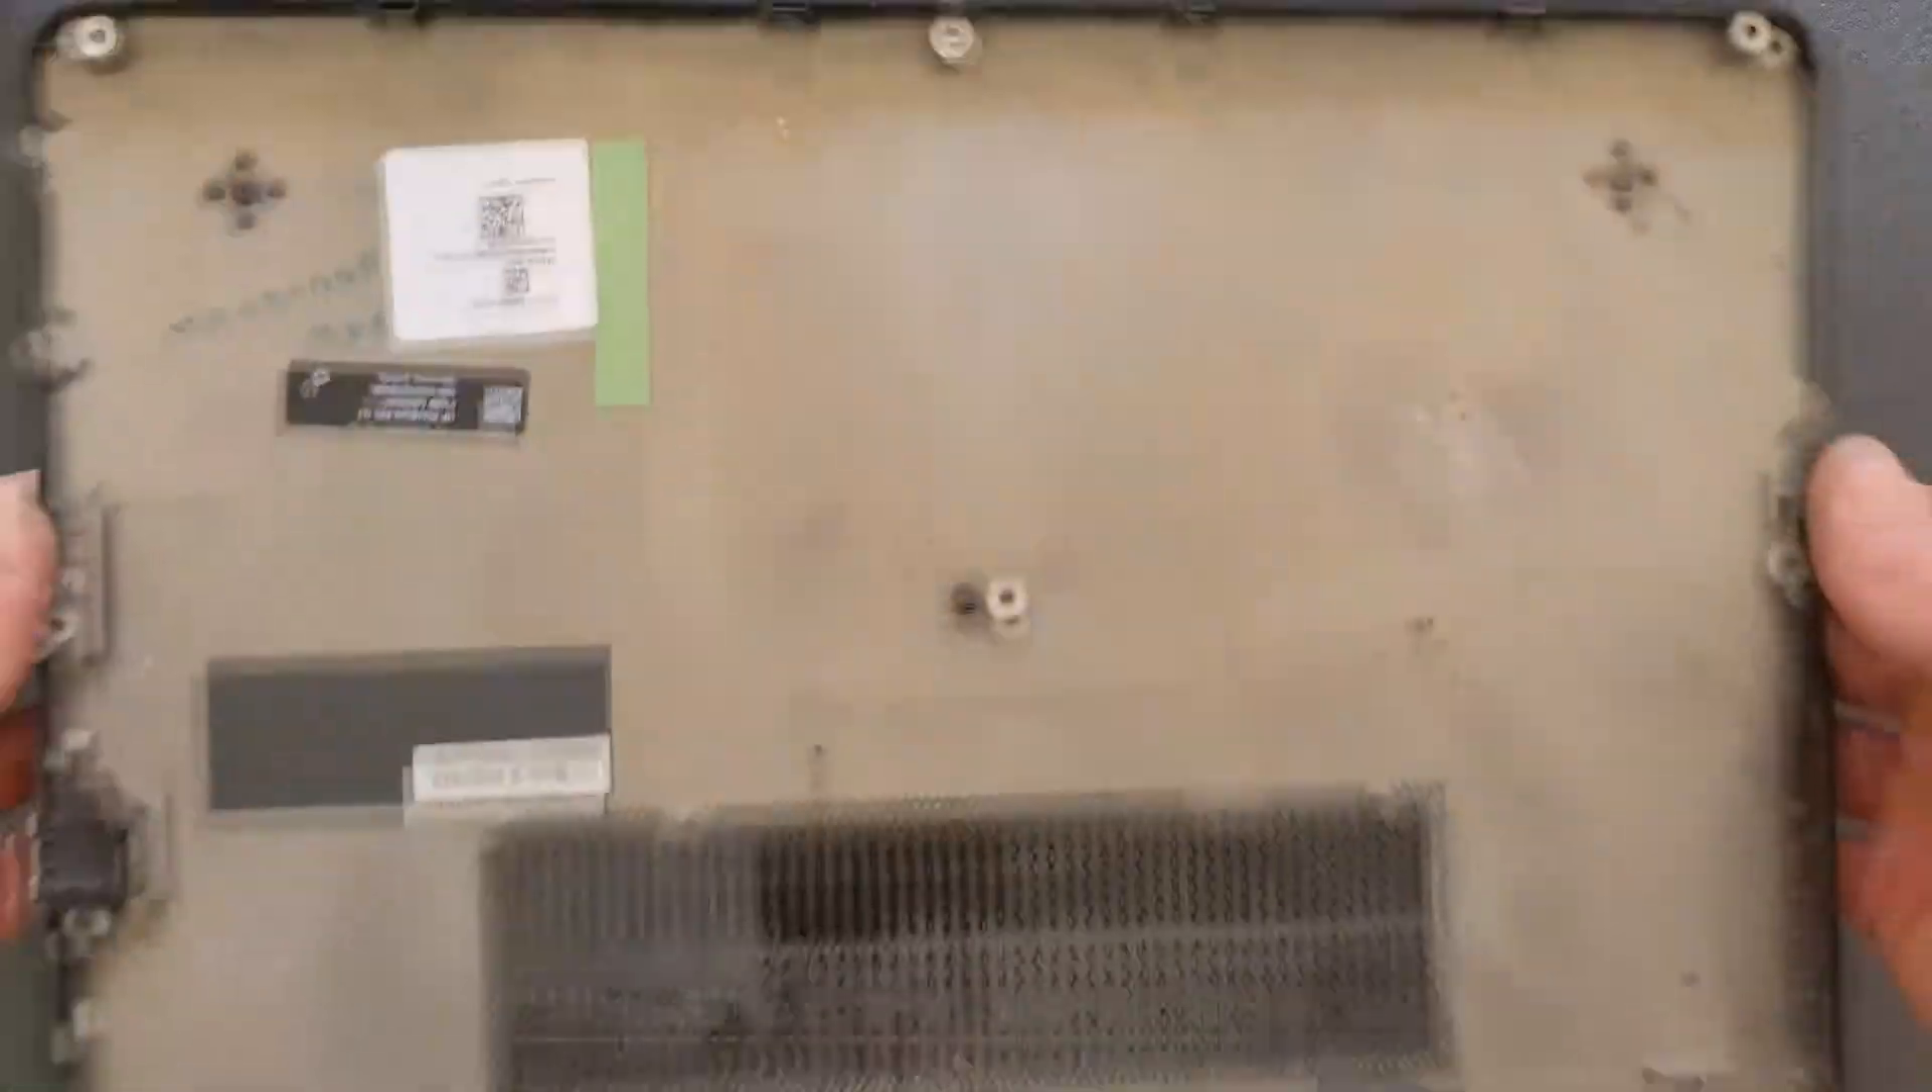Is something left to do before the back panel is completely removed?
No.